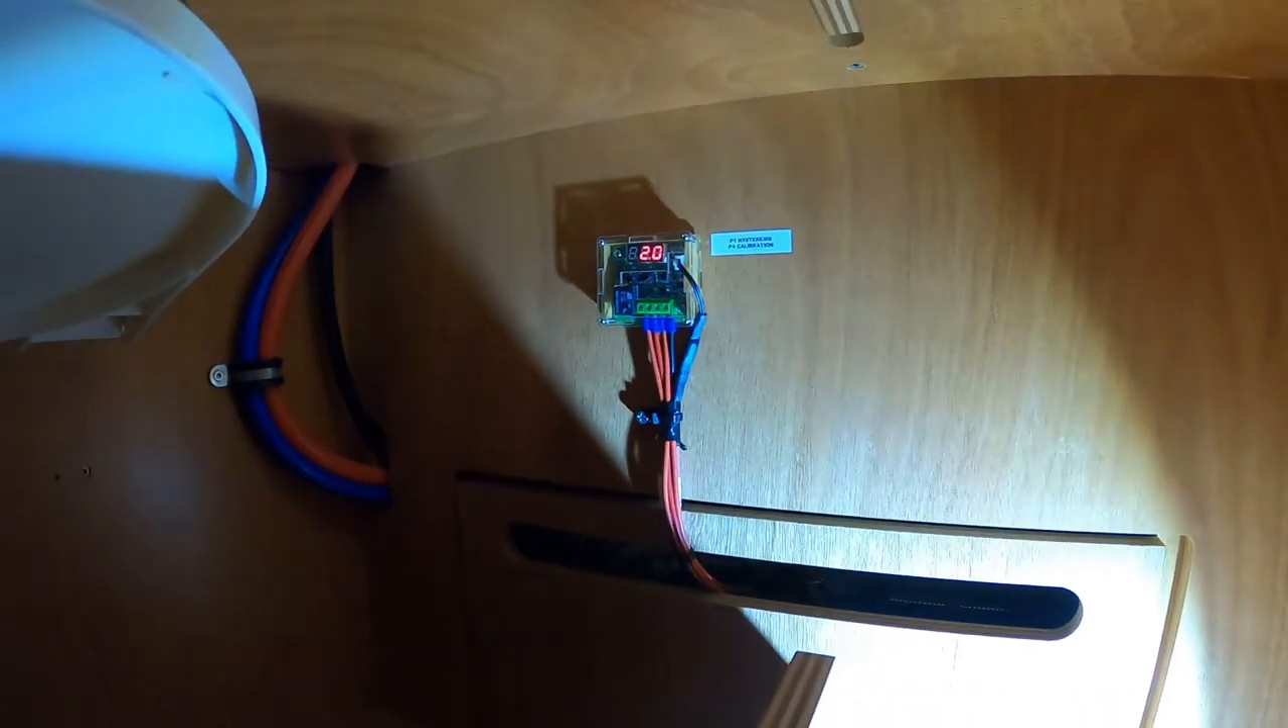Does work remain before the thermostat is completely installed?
No.